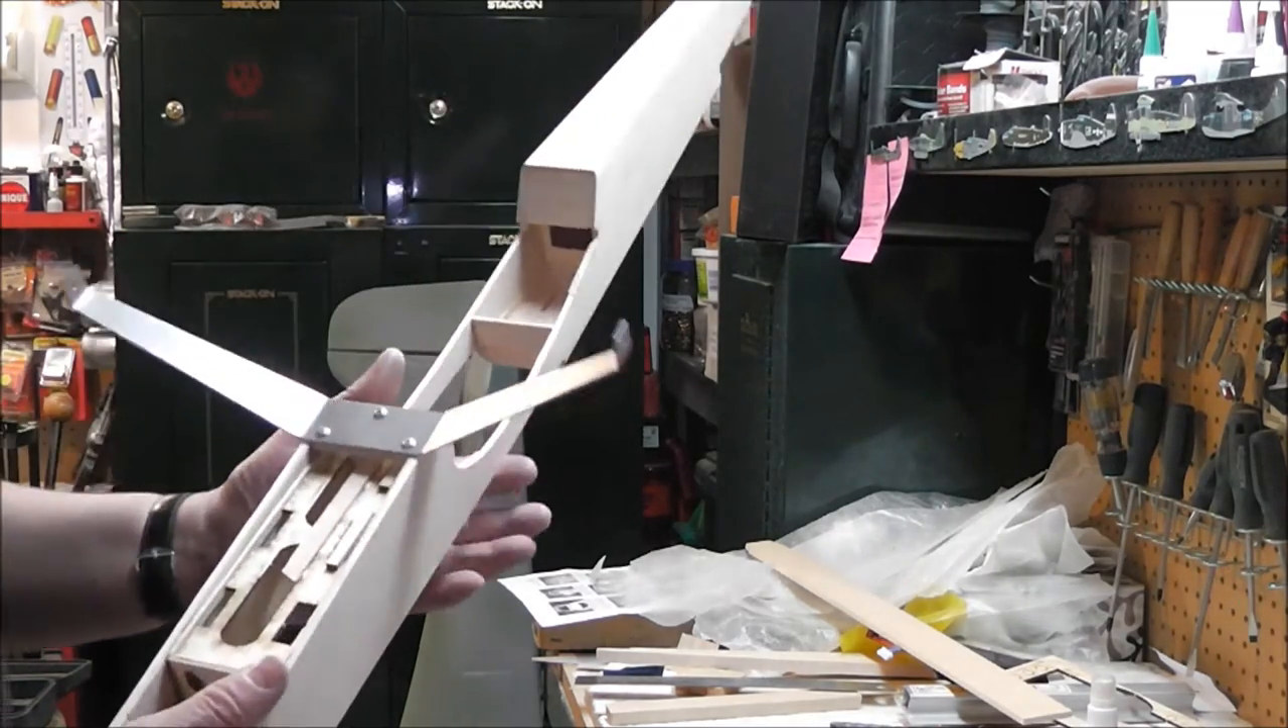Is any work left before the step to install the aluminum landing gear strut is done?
No.